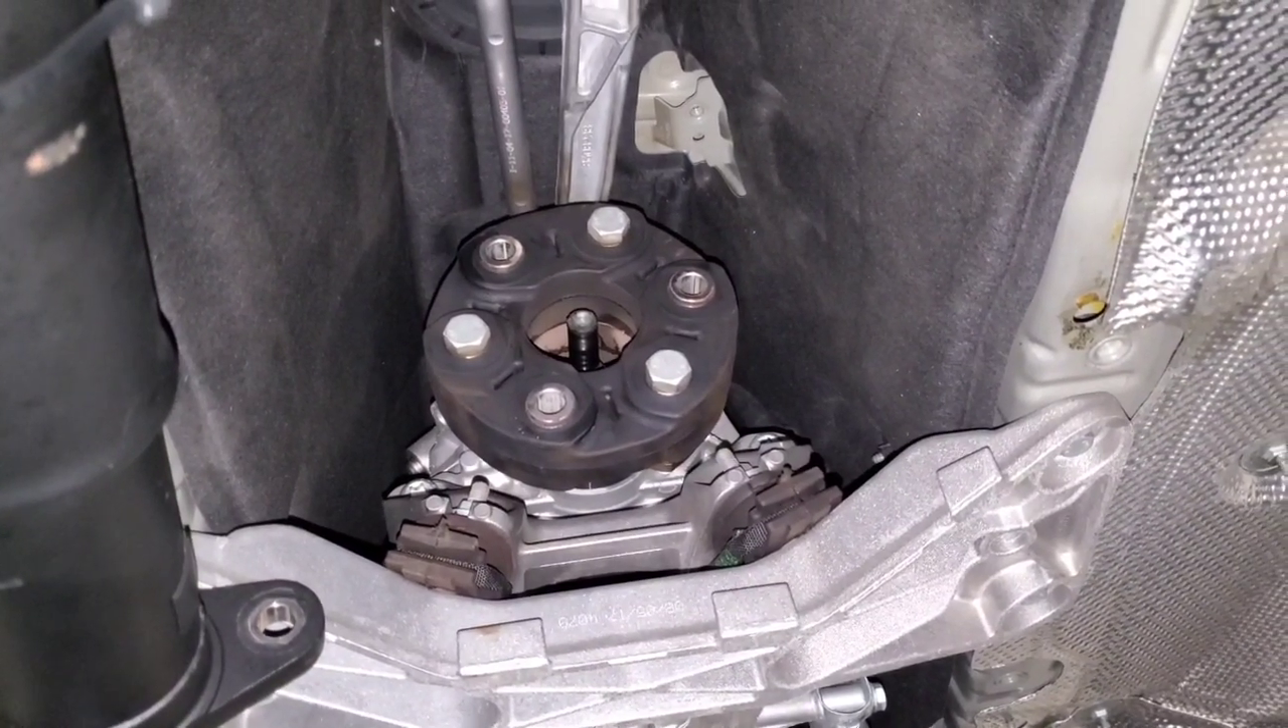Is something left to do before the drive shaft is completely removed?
No.